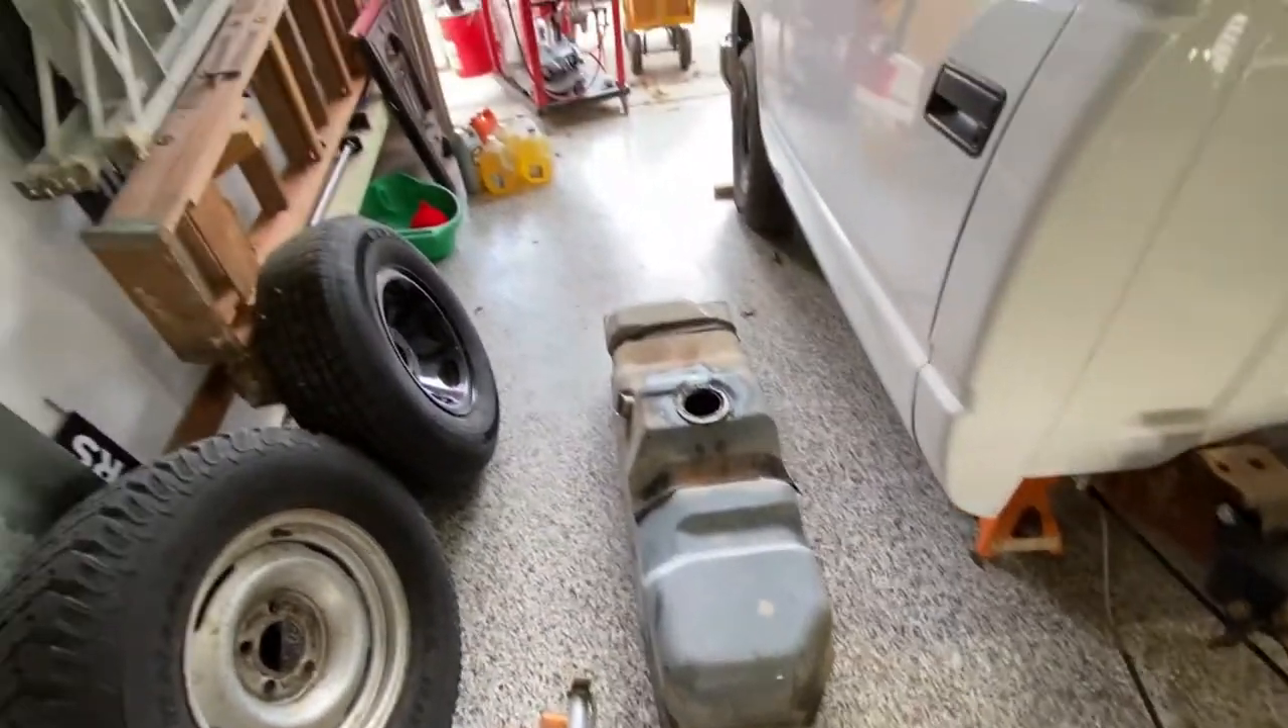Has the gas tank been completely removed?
Yes.